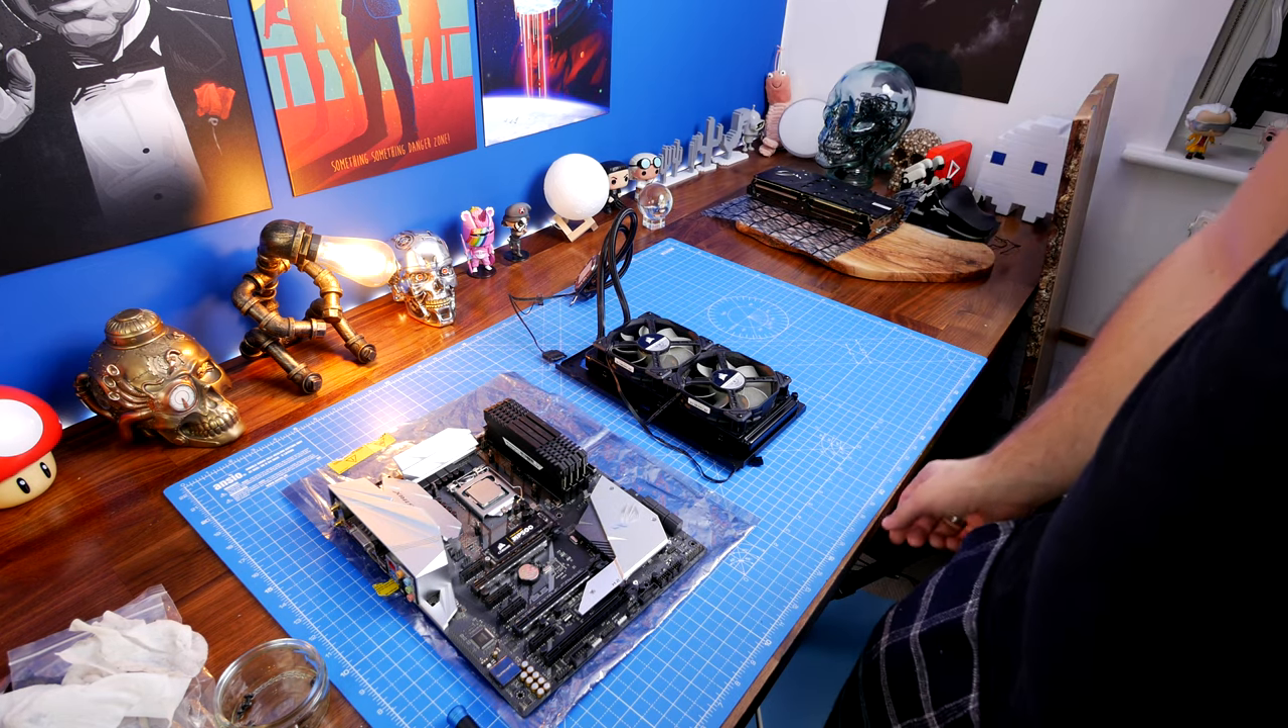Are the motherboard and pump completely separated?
Yes.